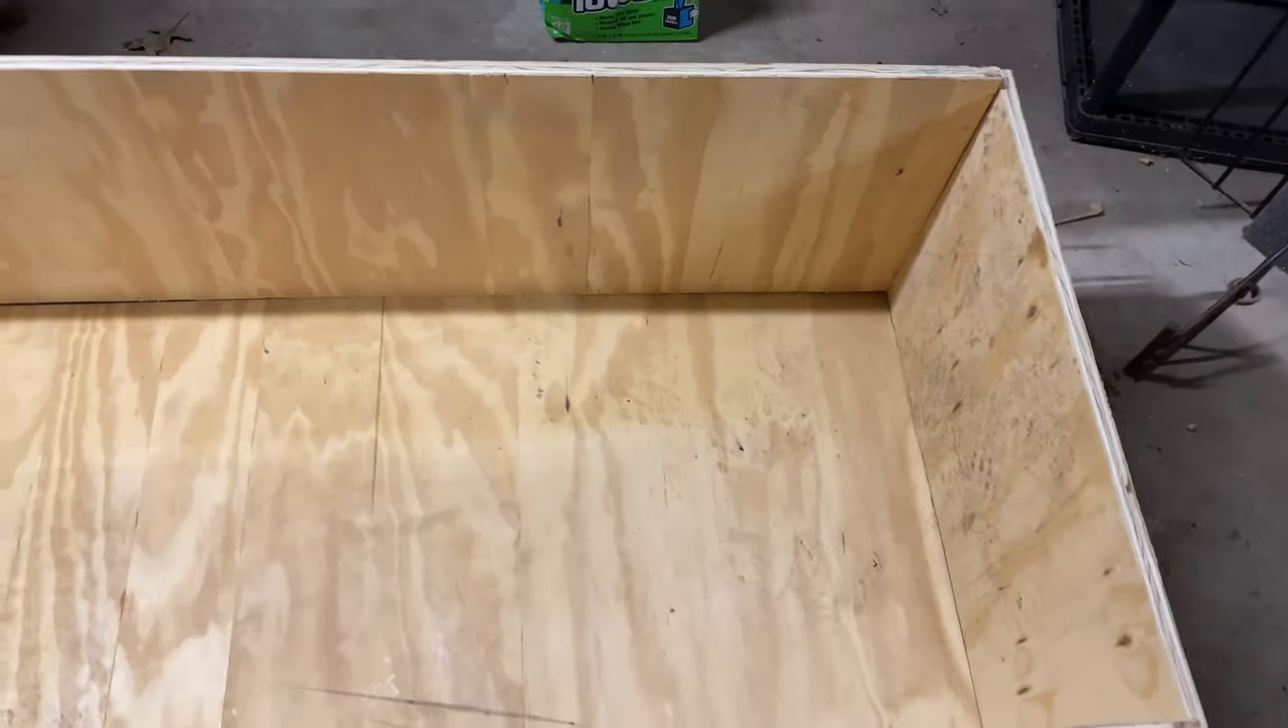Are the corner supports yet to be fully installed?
Yes.